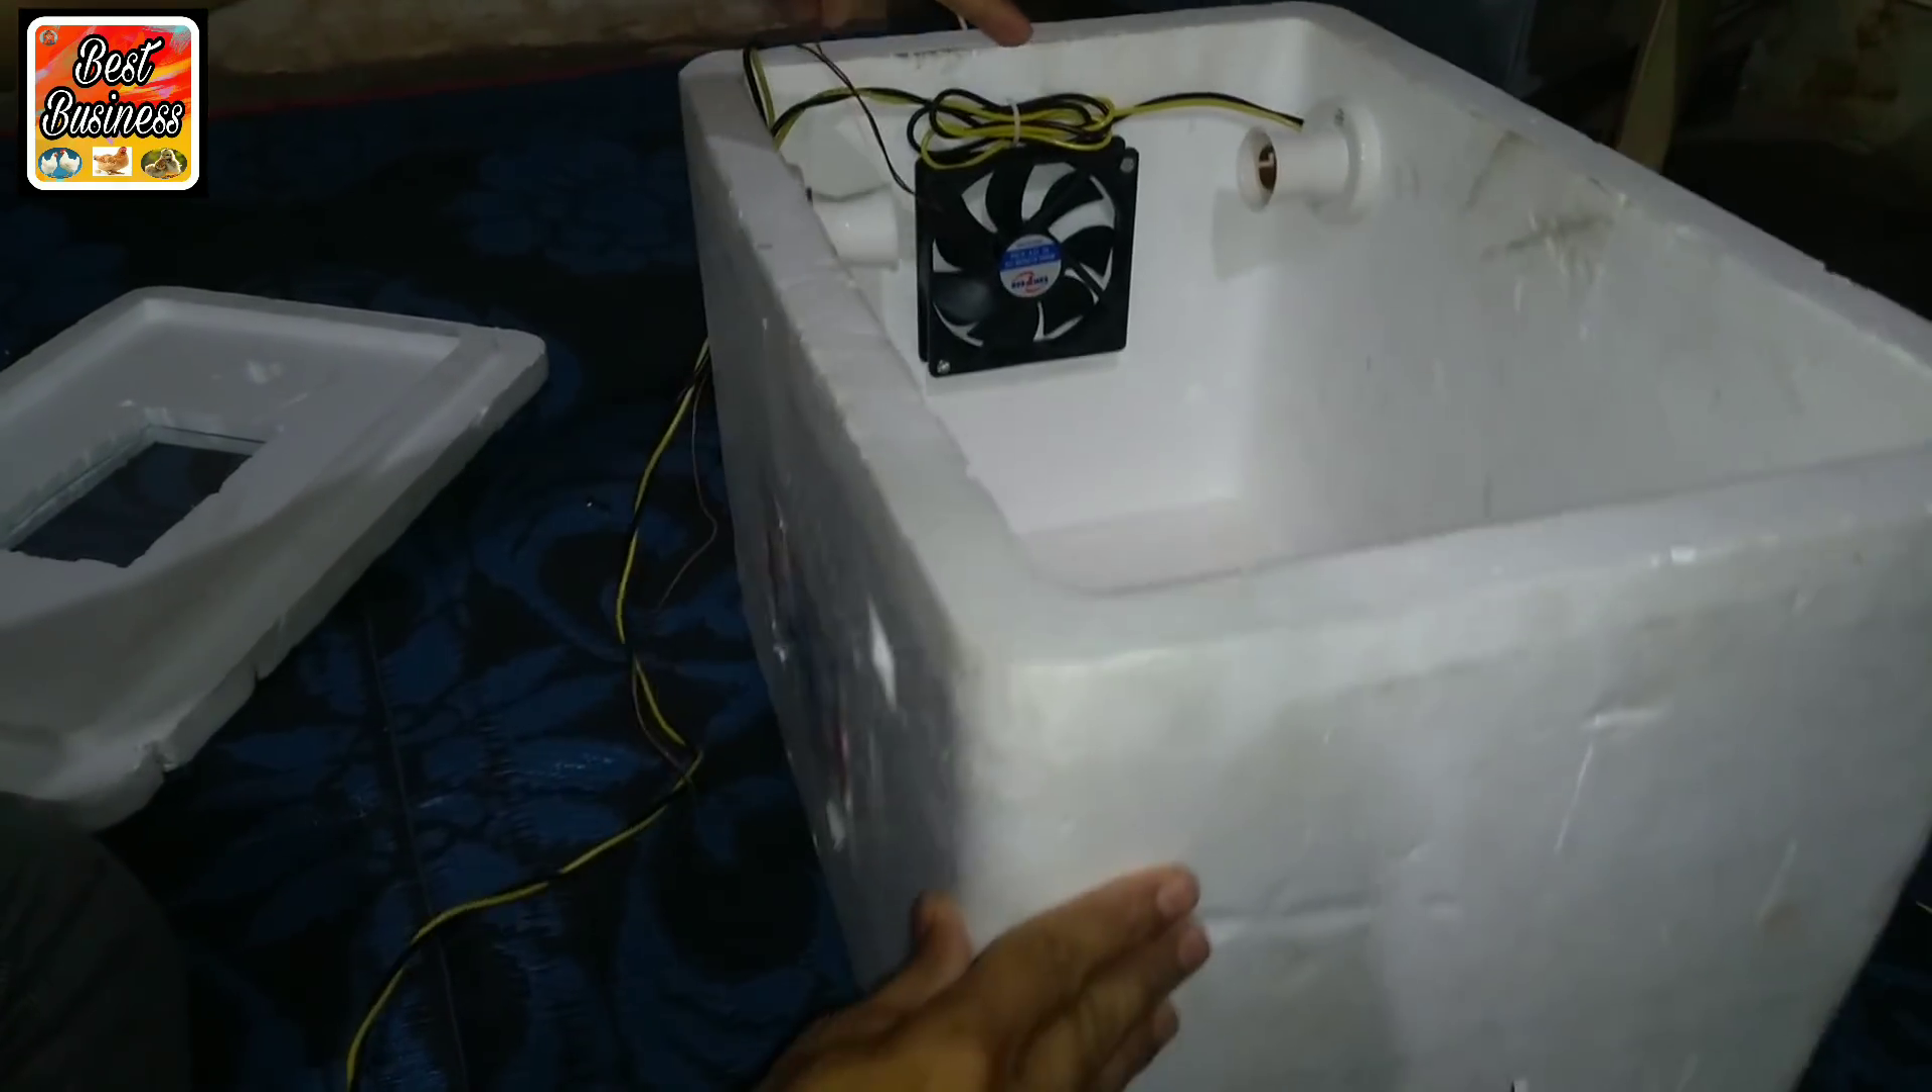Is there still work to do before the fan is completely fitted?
No.